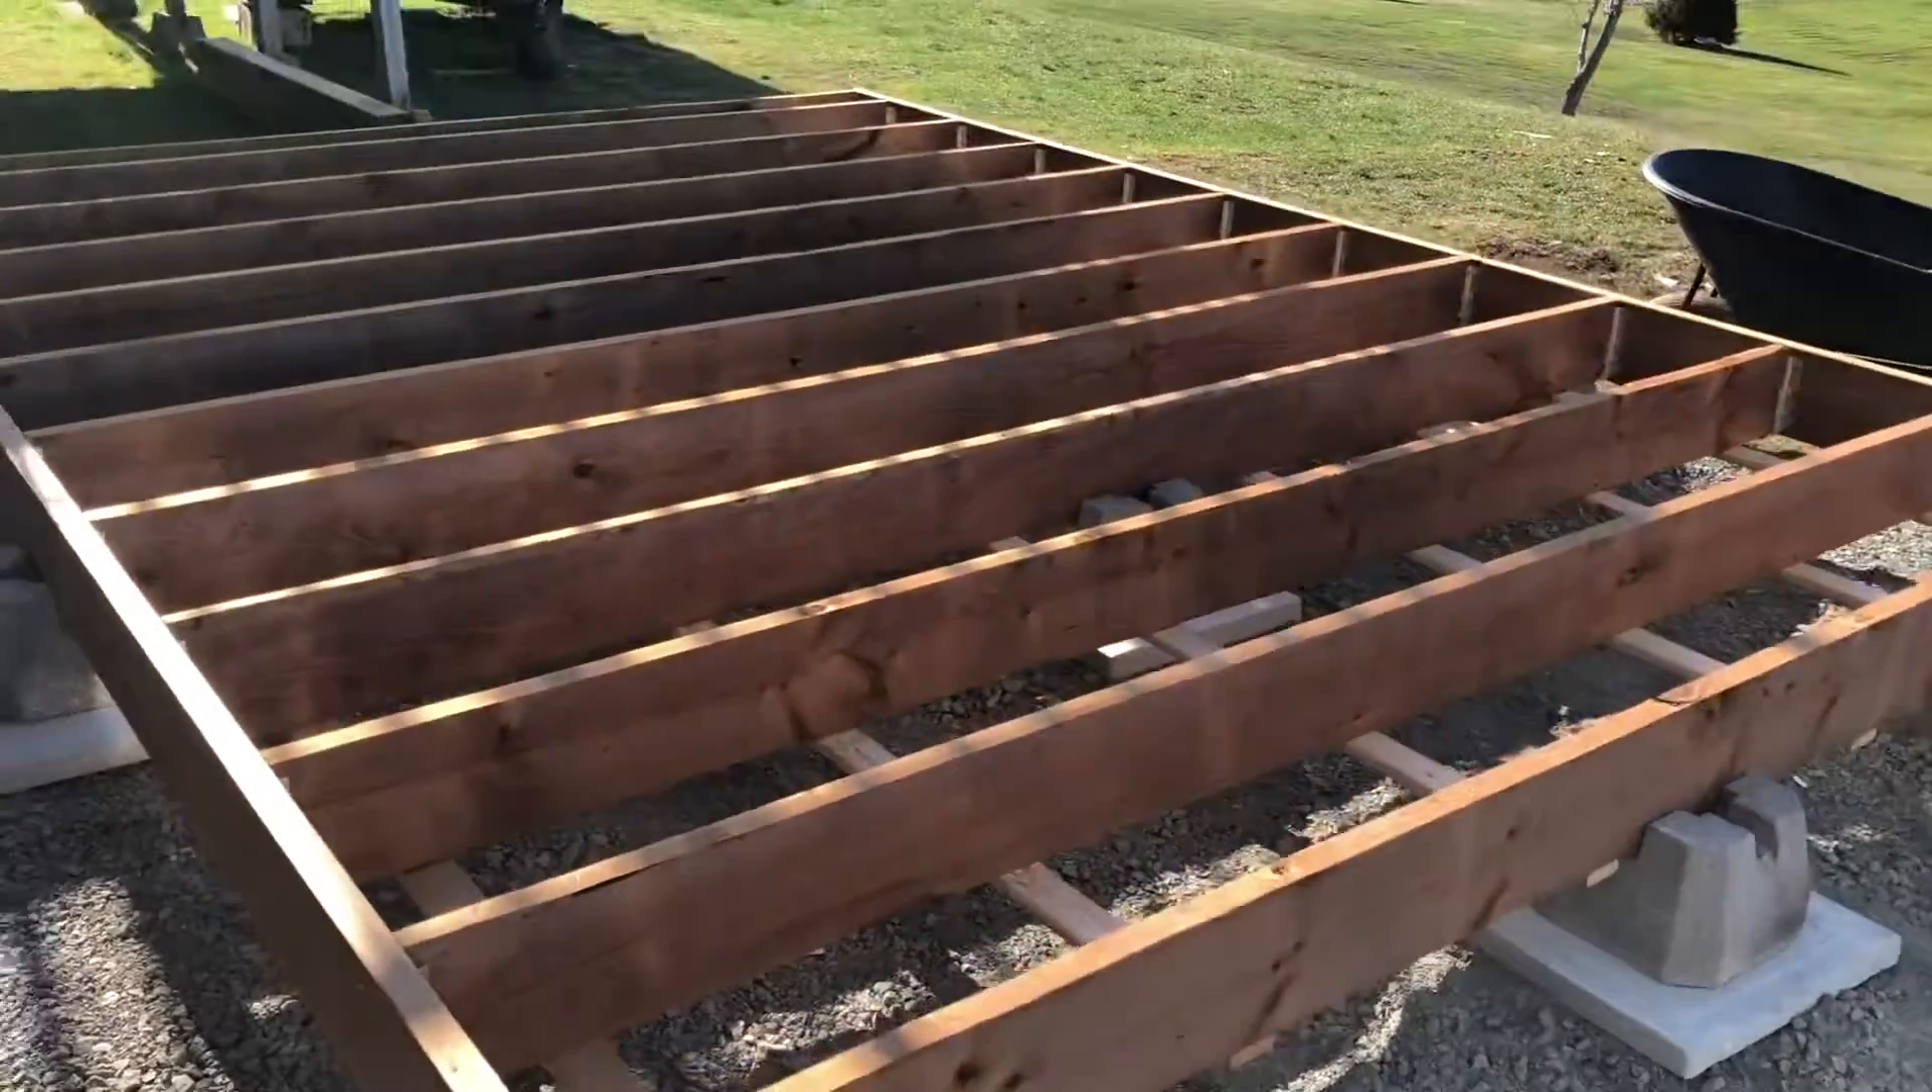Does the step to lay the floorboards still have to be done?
Yes.